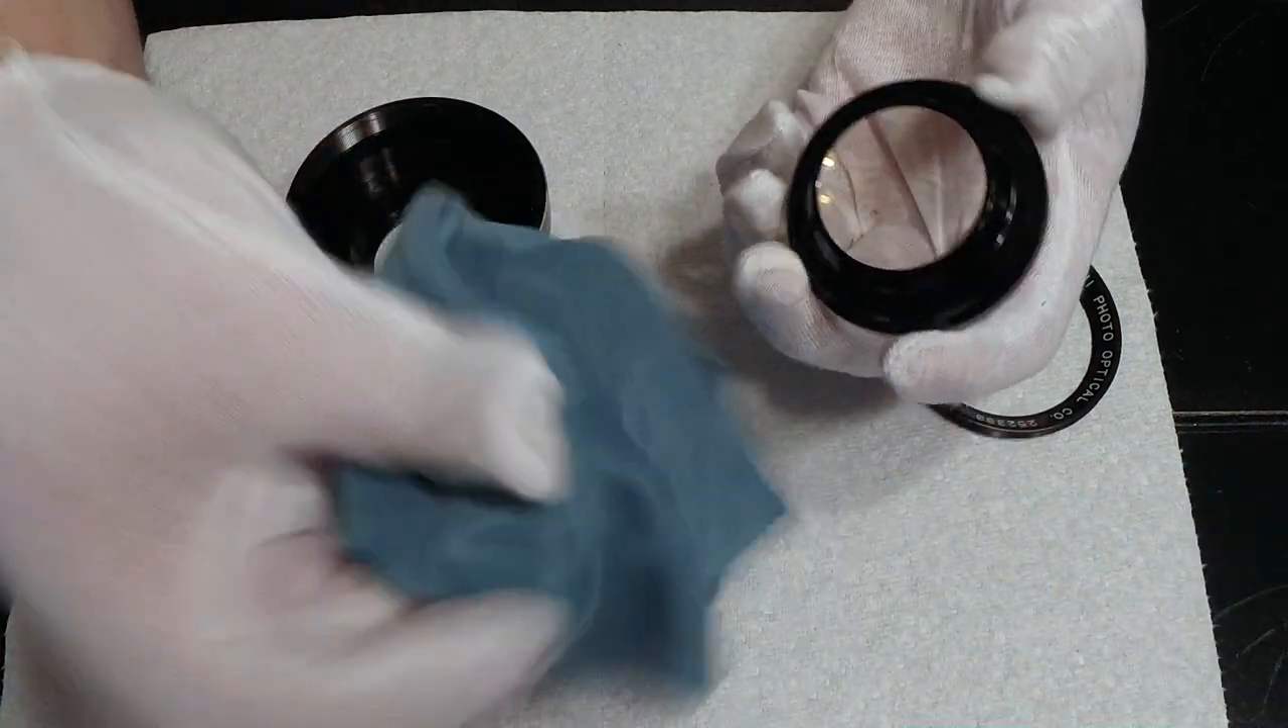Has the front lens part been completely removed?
Yes.